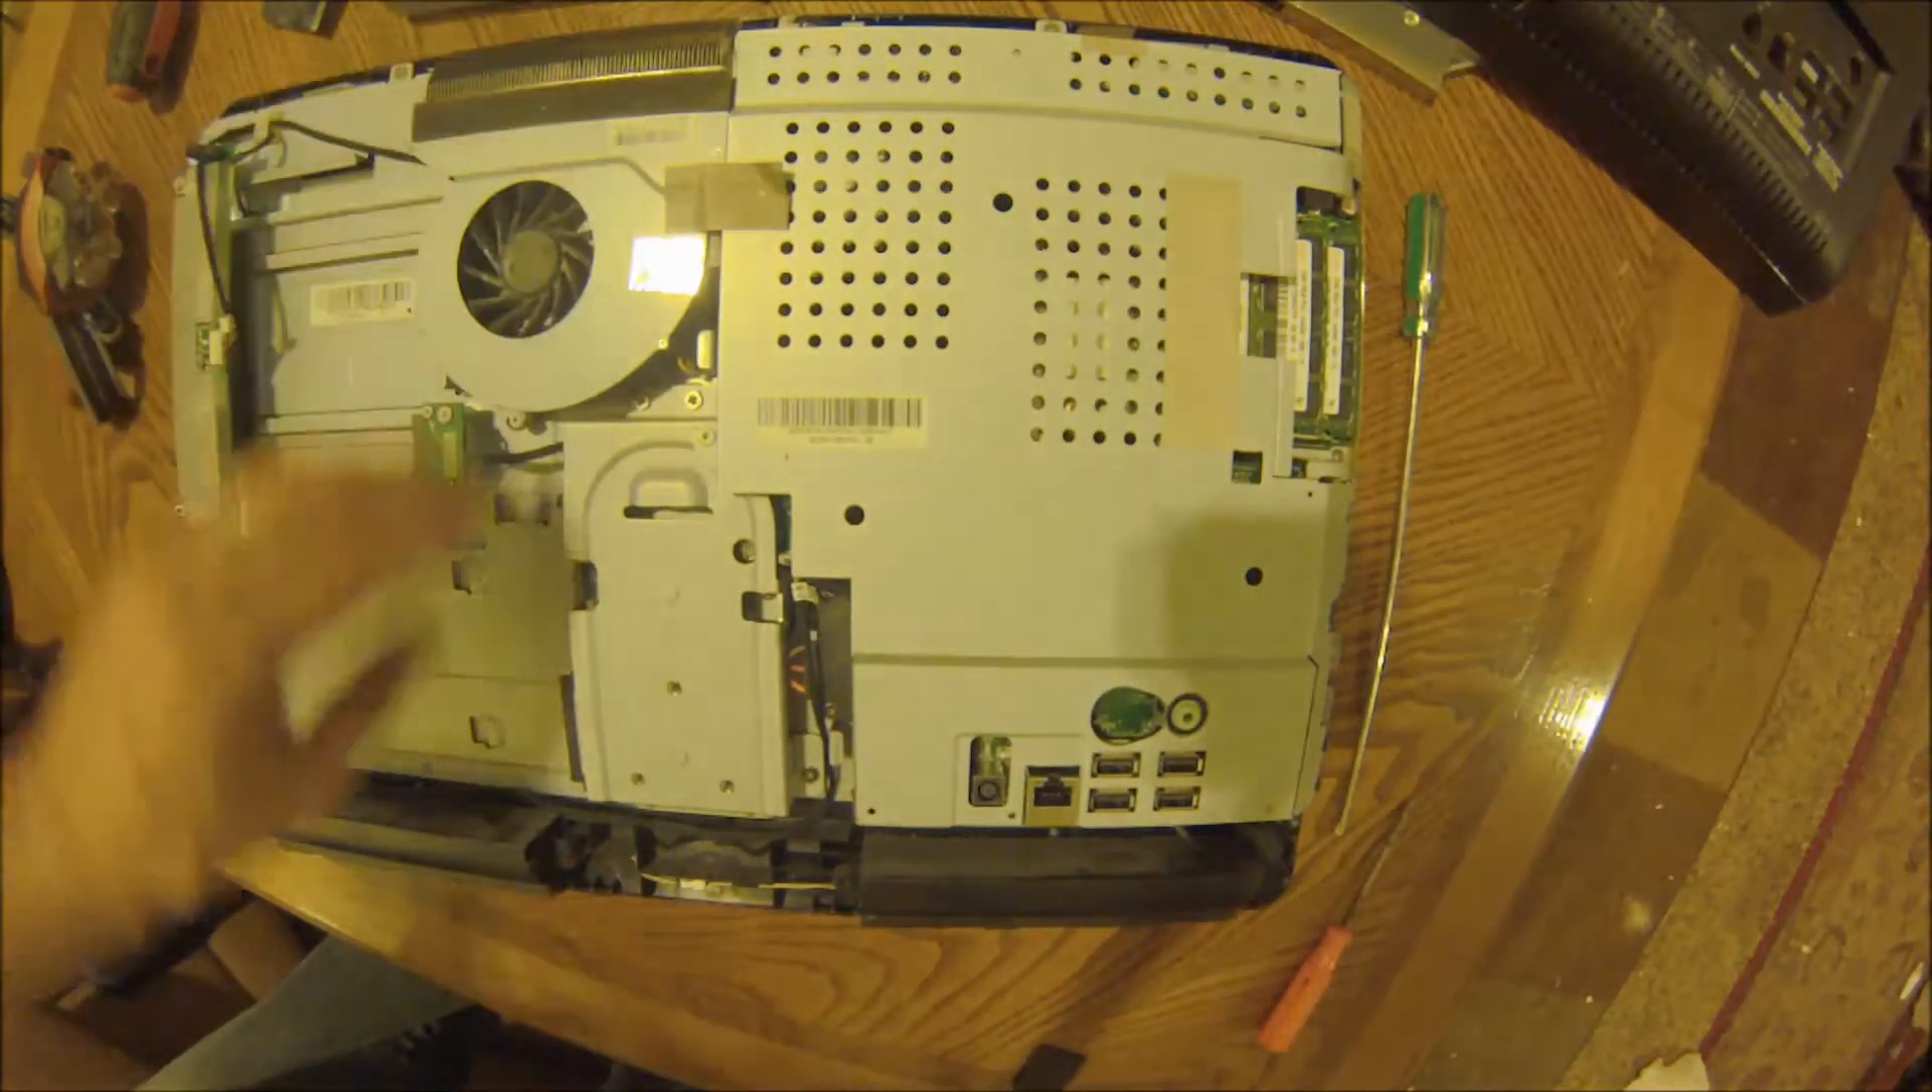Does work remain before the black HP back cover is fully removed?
No.